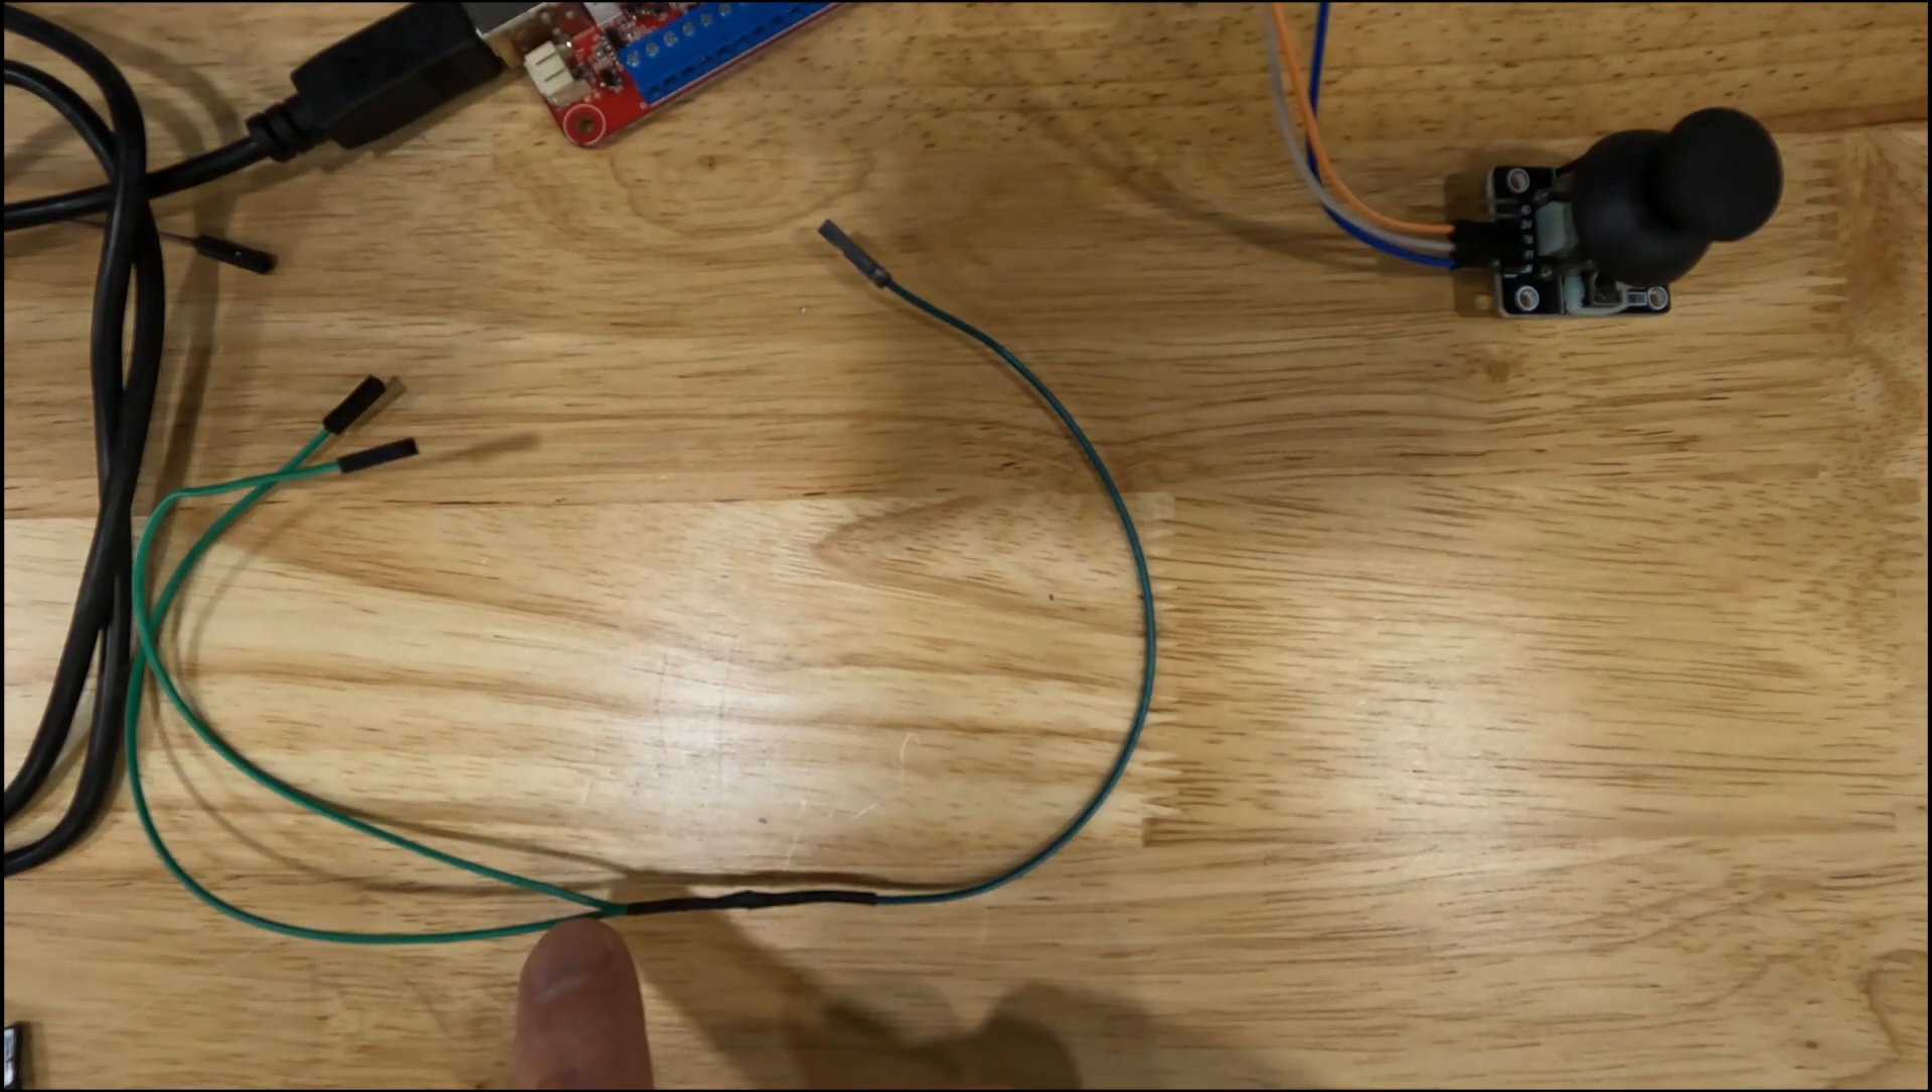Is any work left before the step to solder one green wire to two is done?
No.